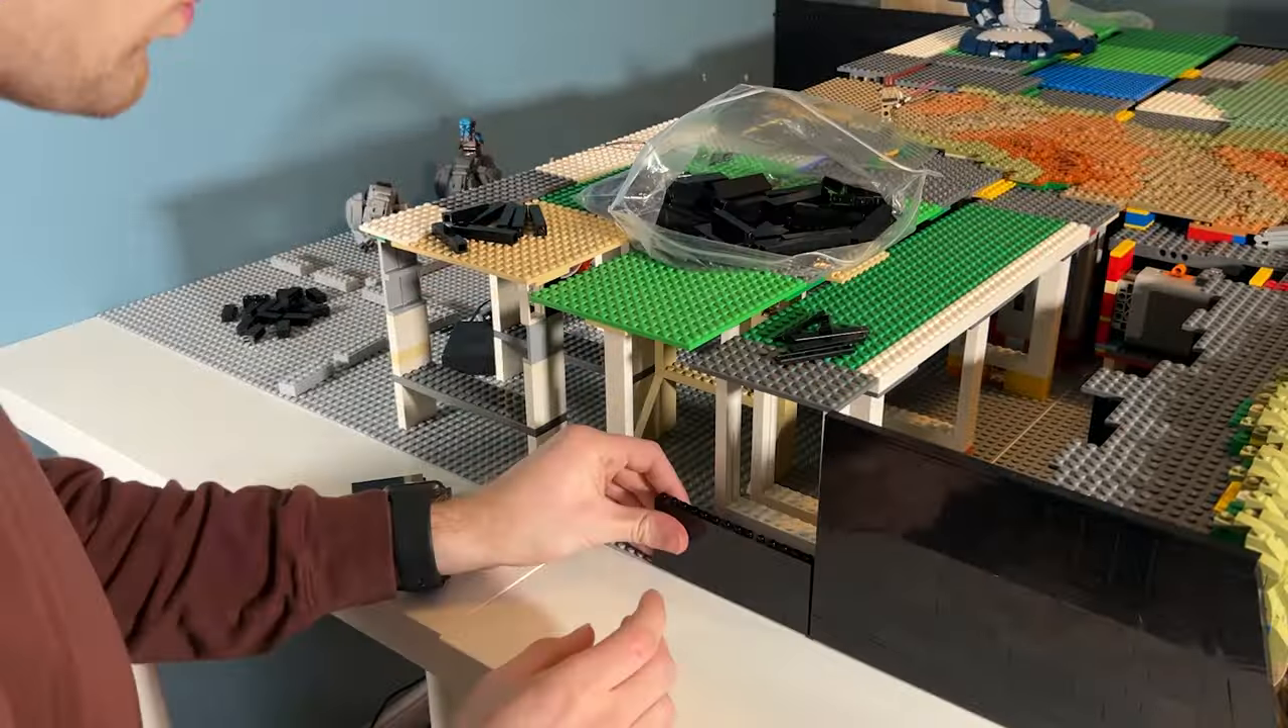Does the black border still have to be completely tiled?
Yes.